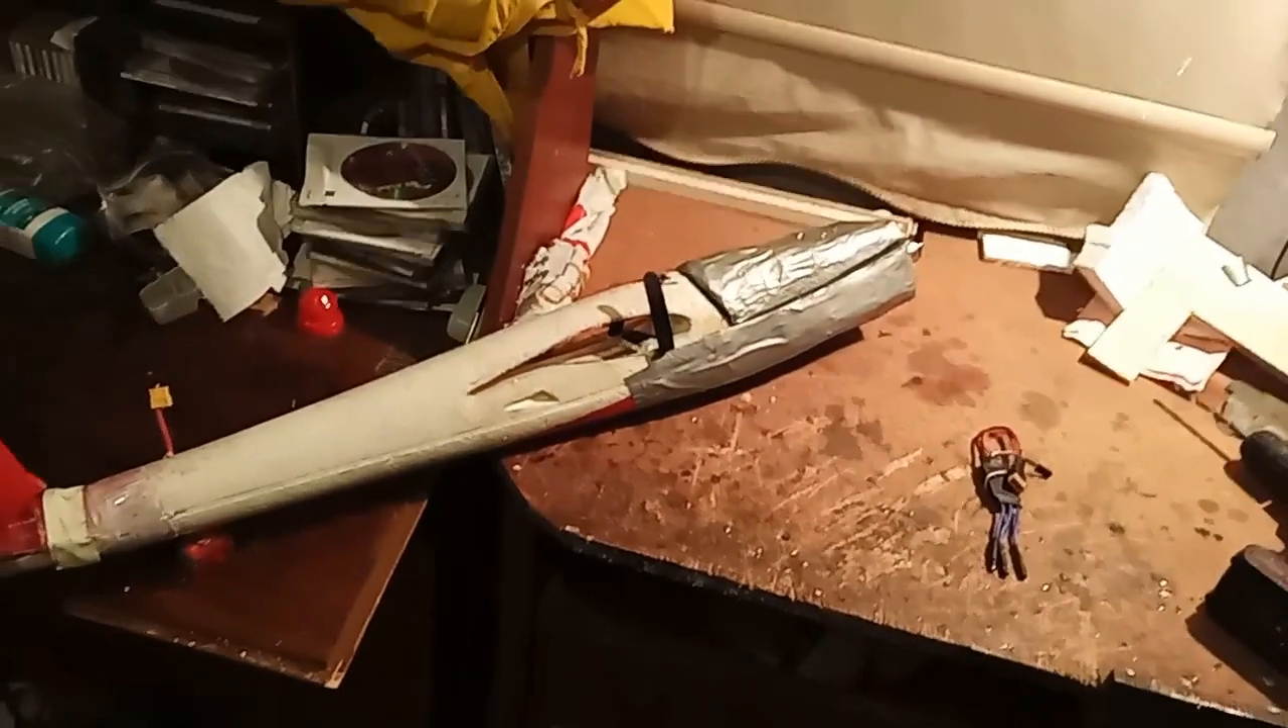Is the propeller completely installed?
No.